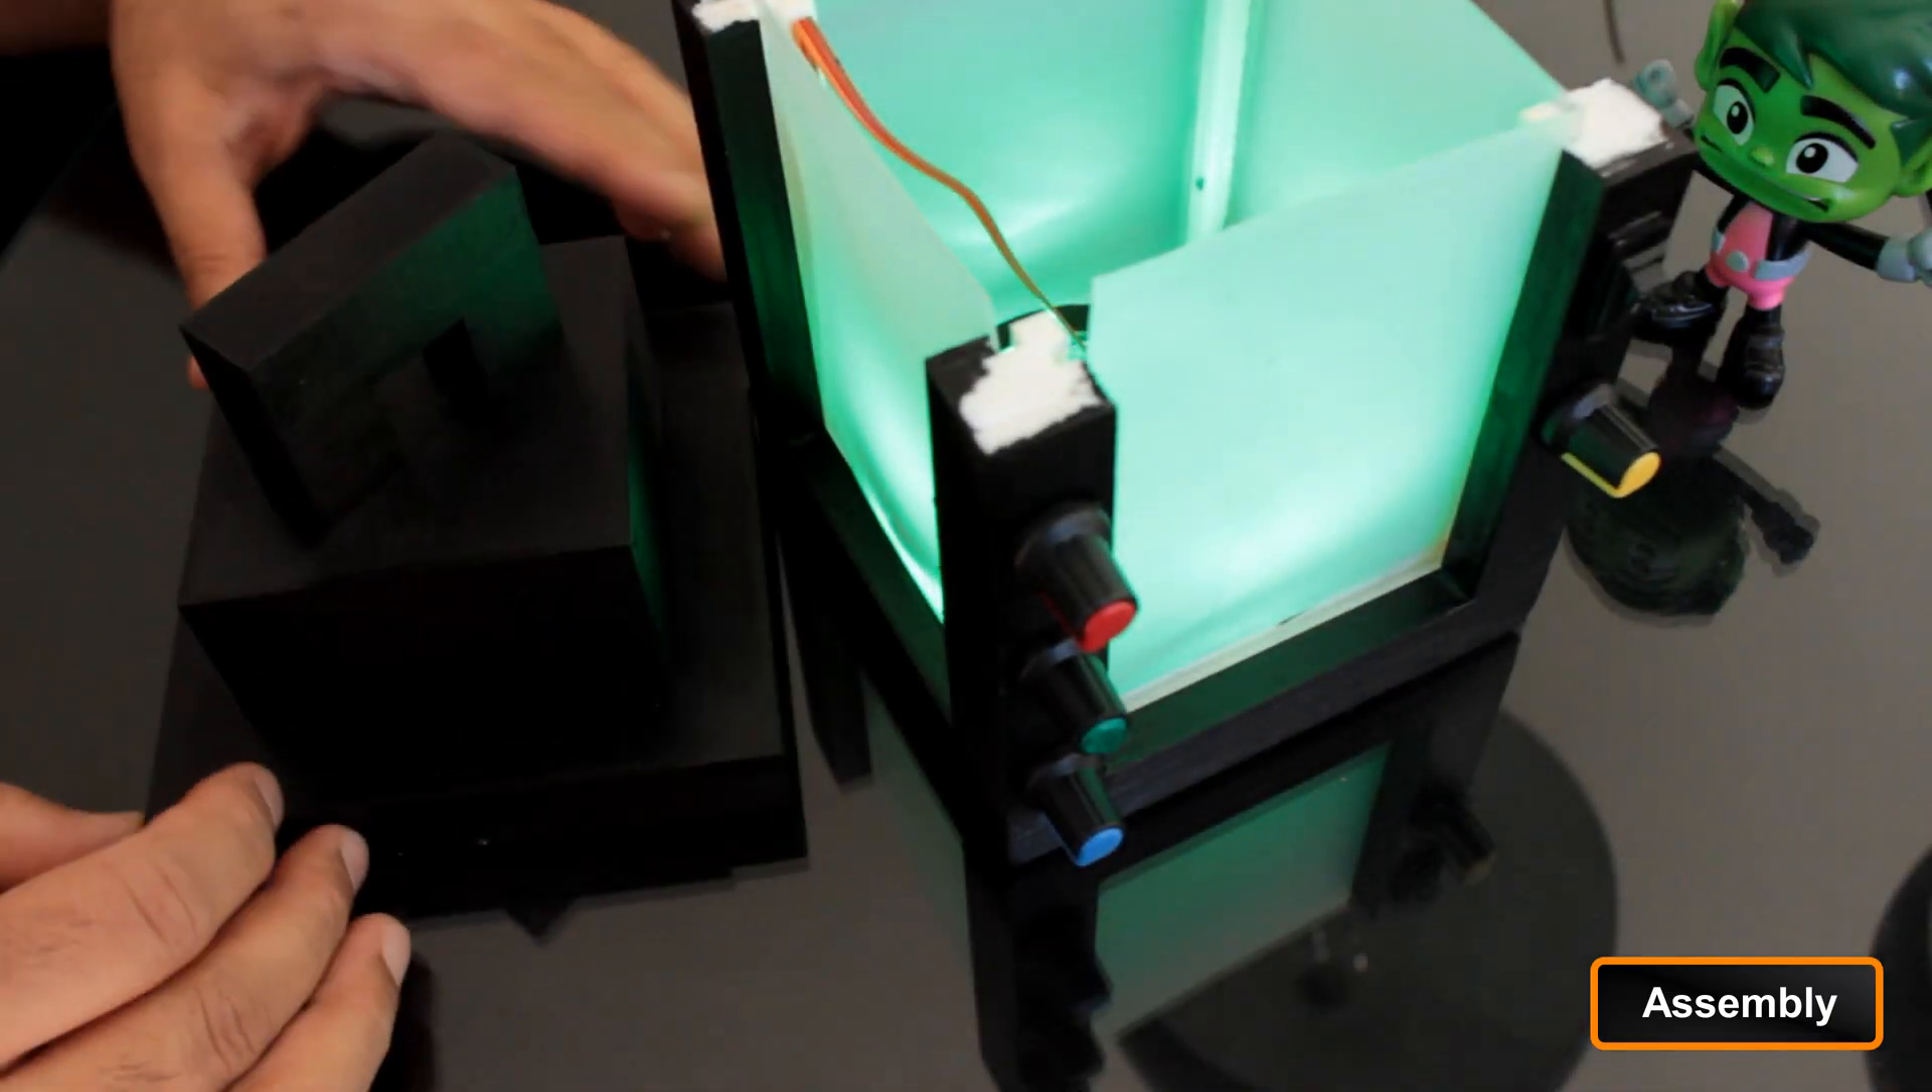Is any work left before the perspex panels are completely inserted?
No.